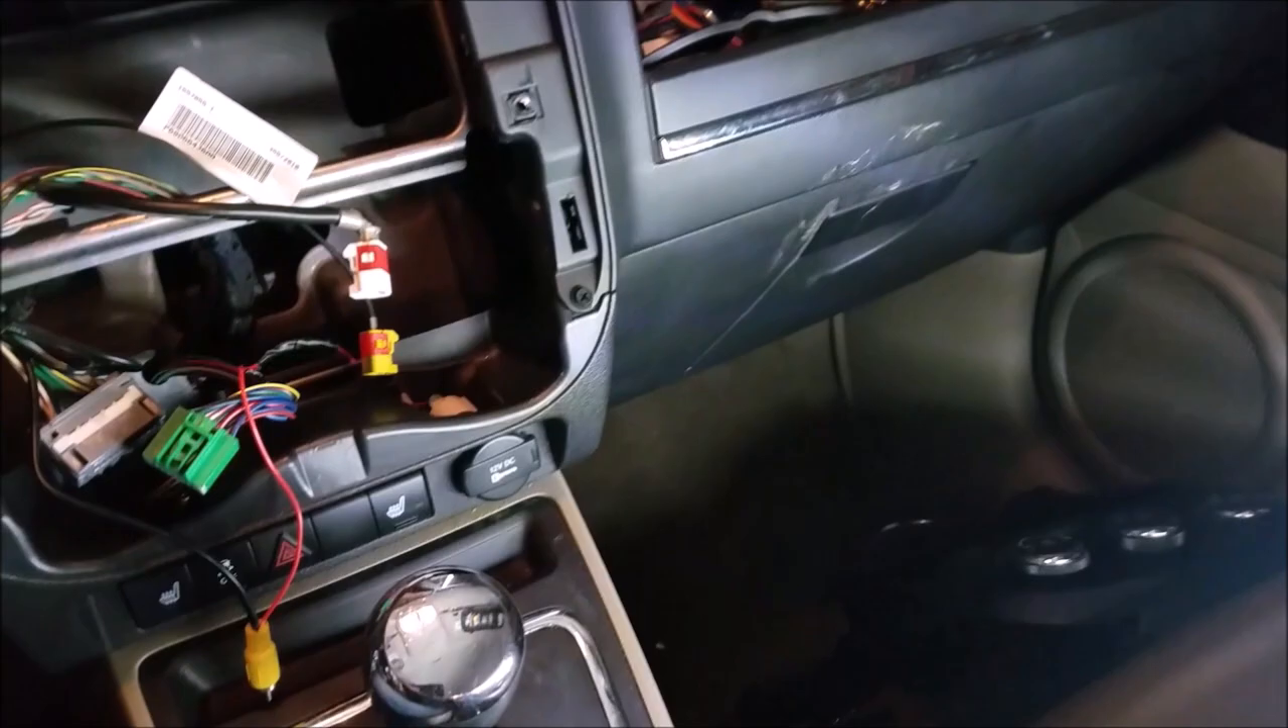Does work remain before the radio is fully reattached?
Yes.